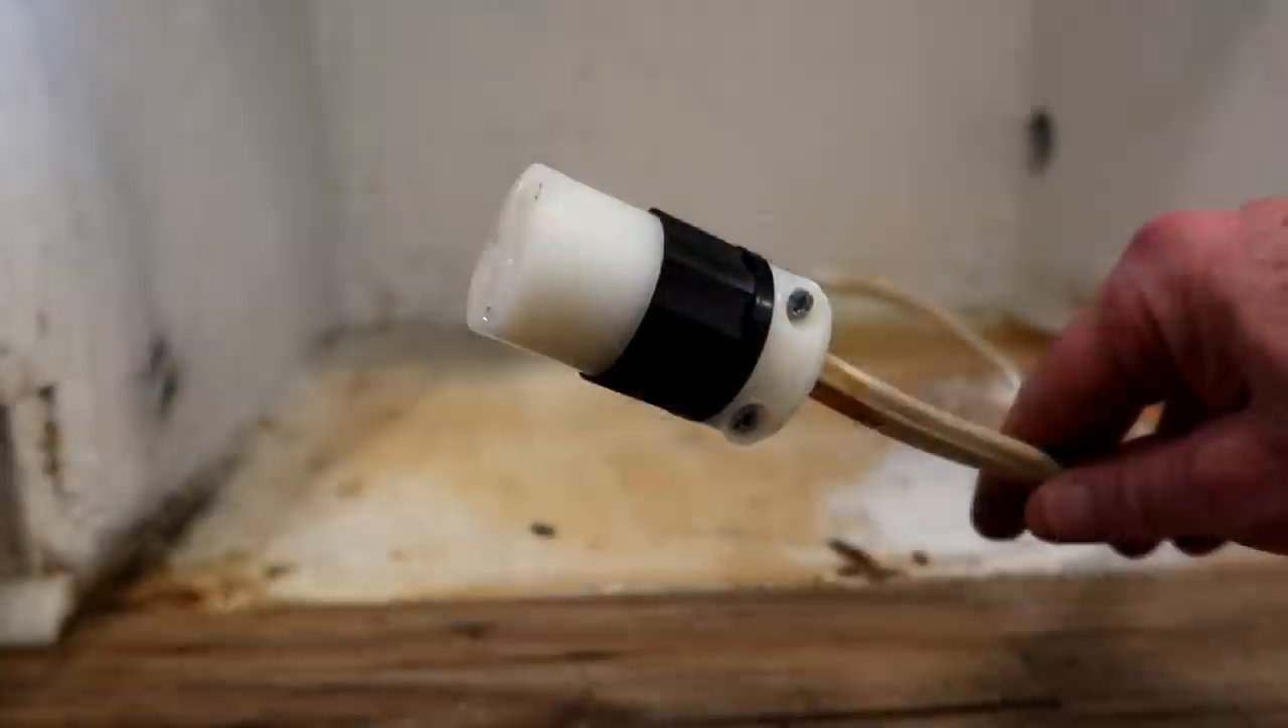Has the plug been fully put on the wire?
Yes.